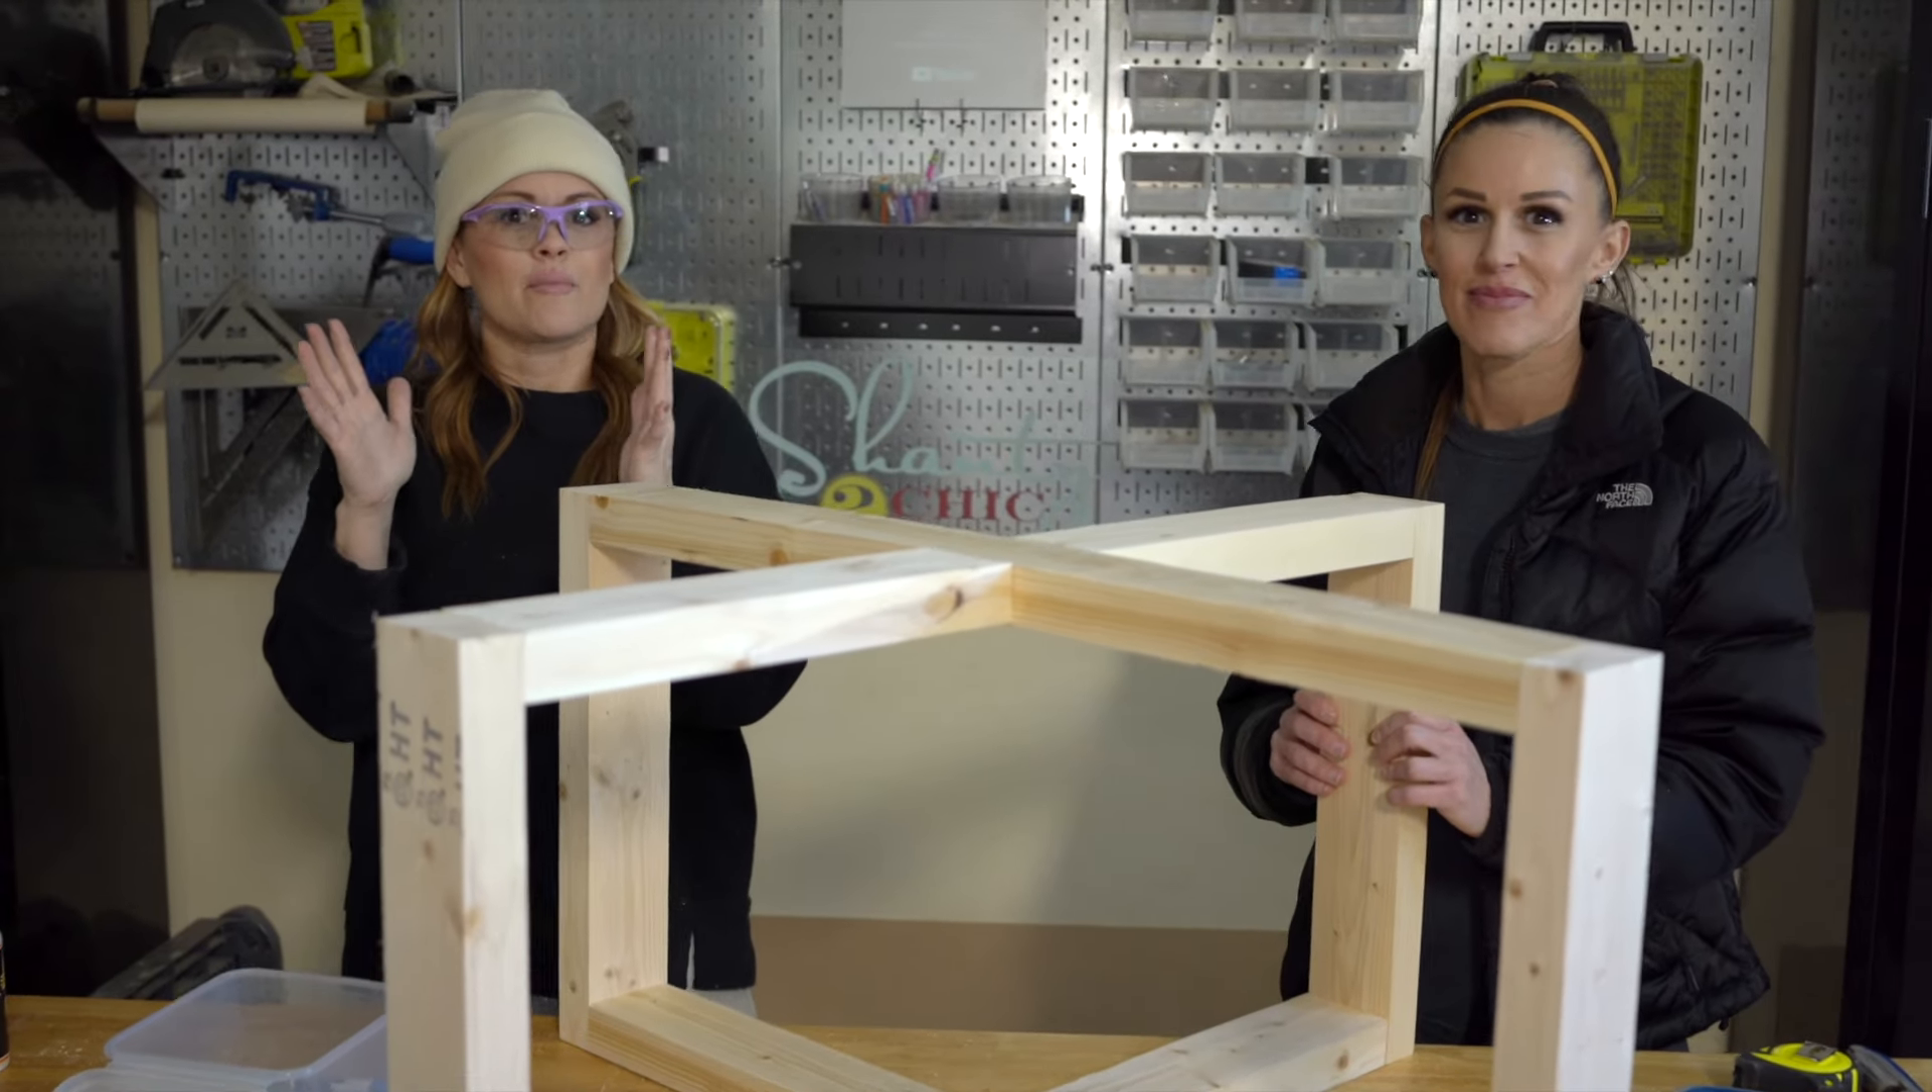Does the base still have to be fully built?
No.